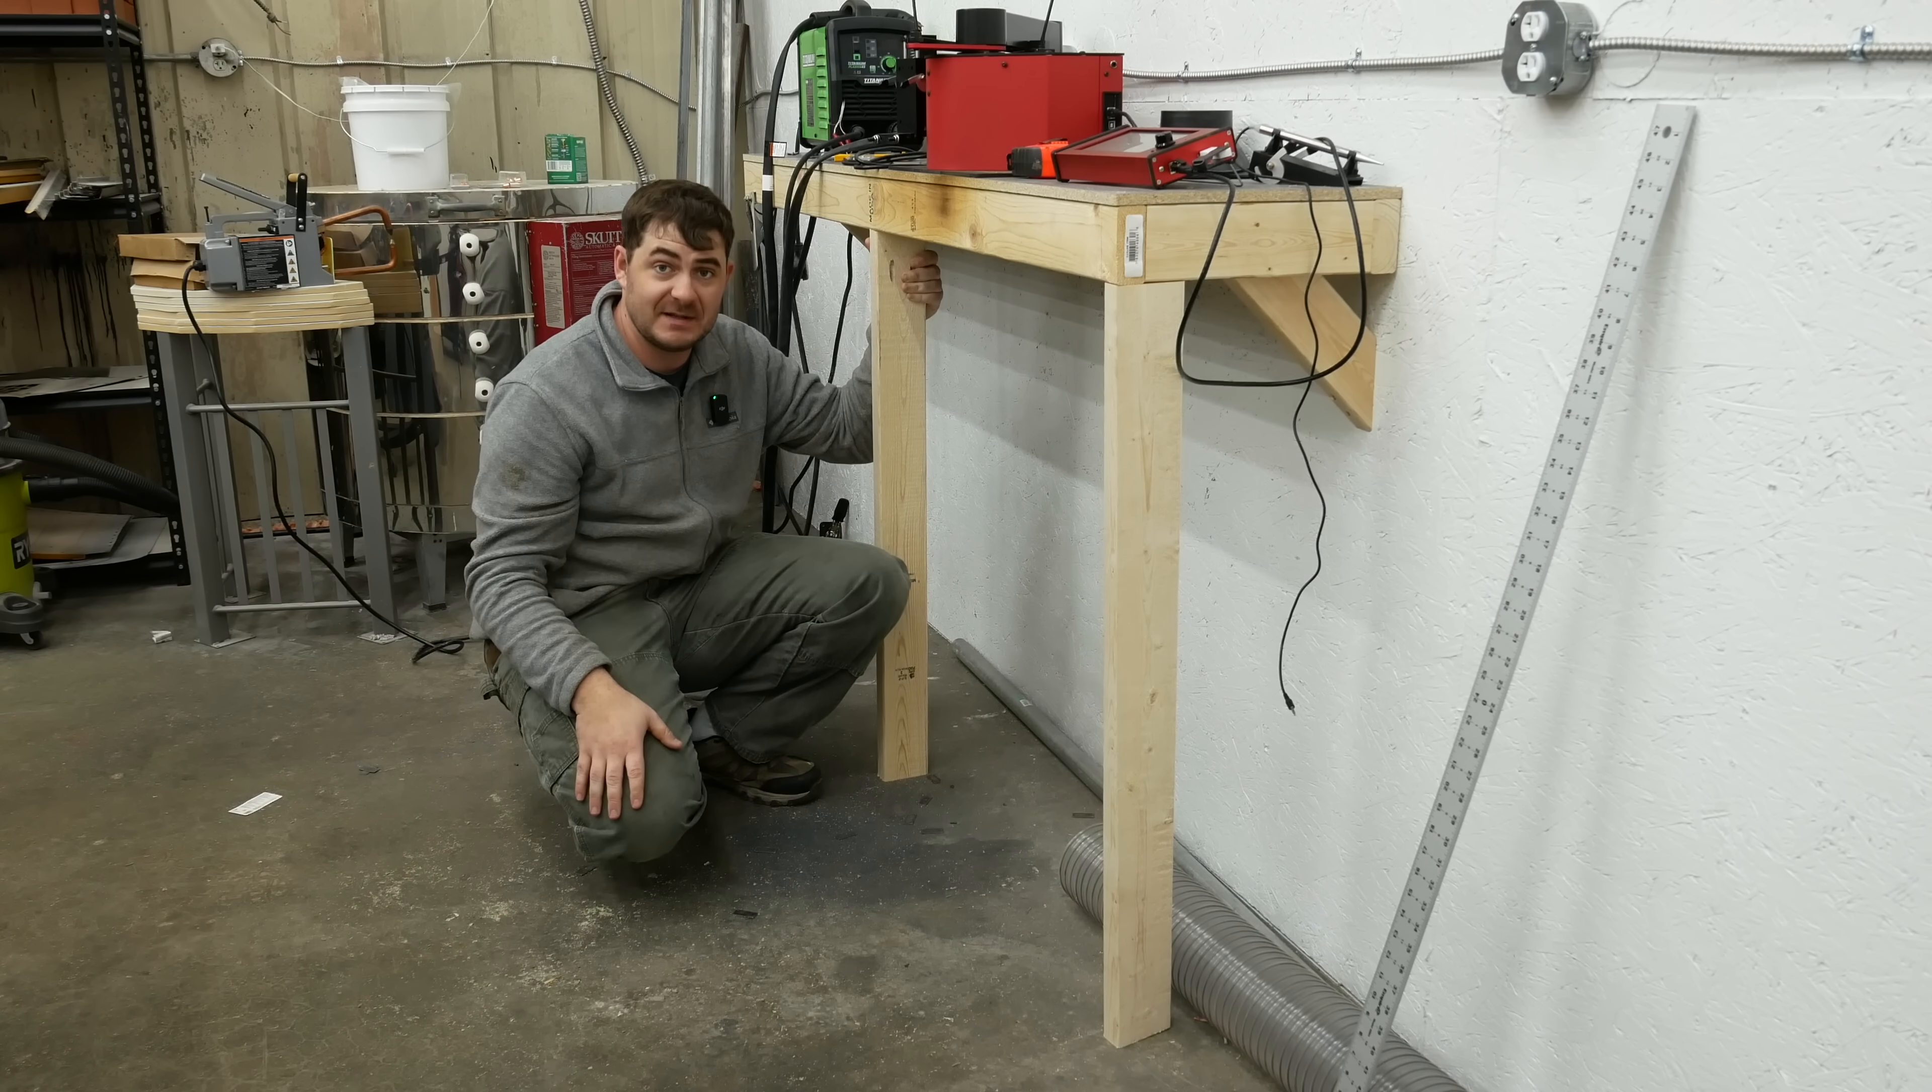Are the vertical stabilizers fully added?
Yes.